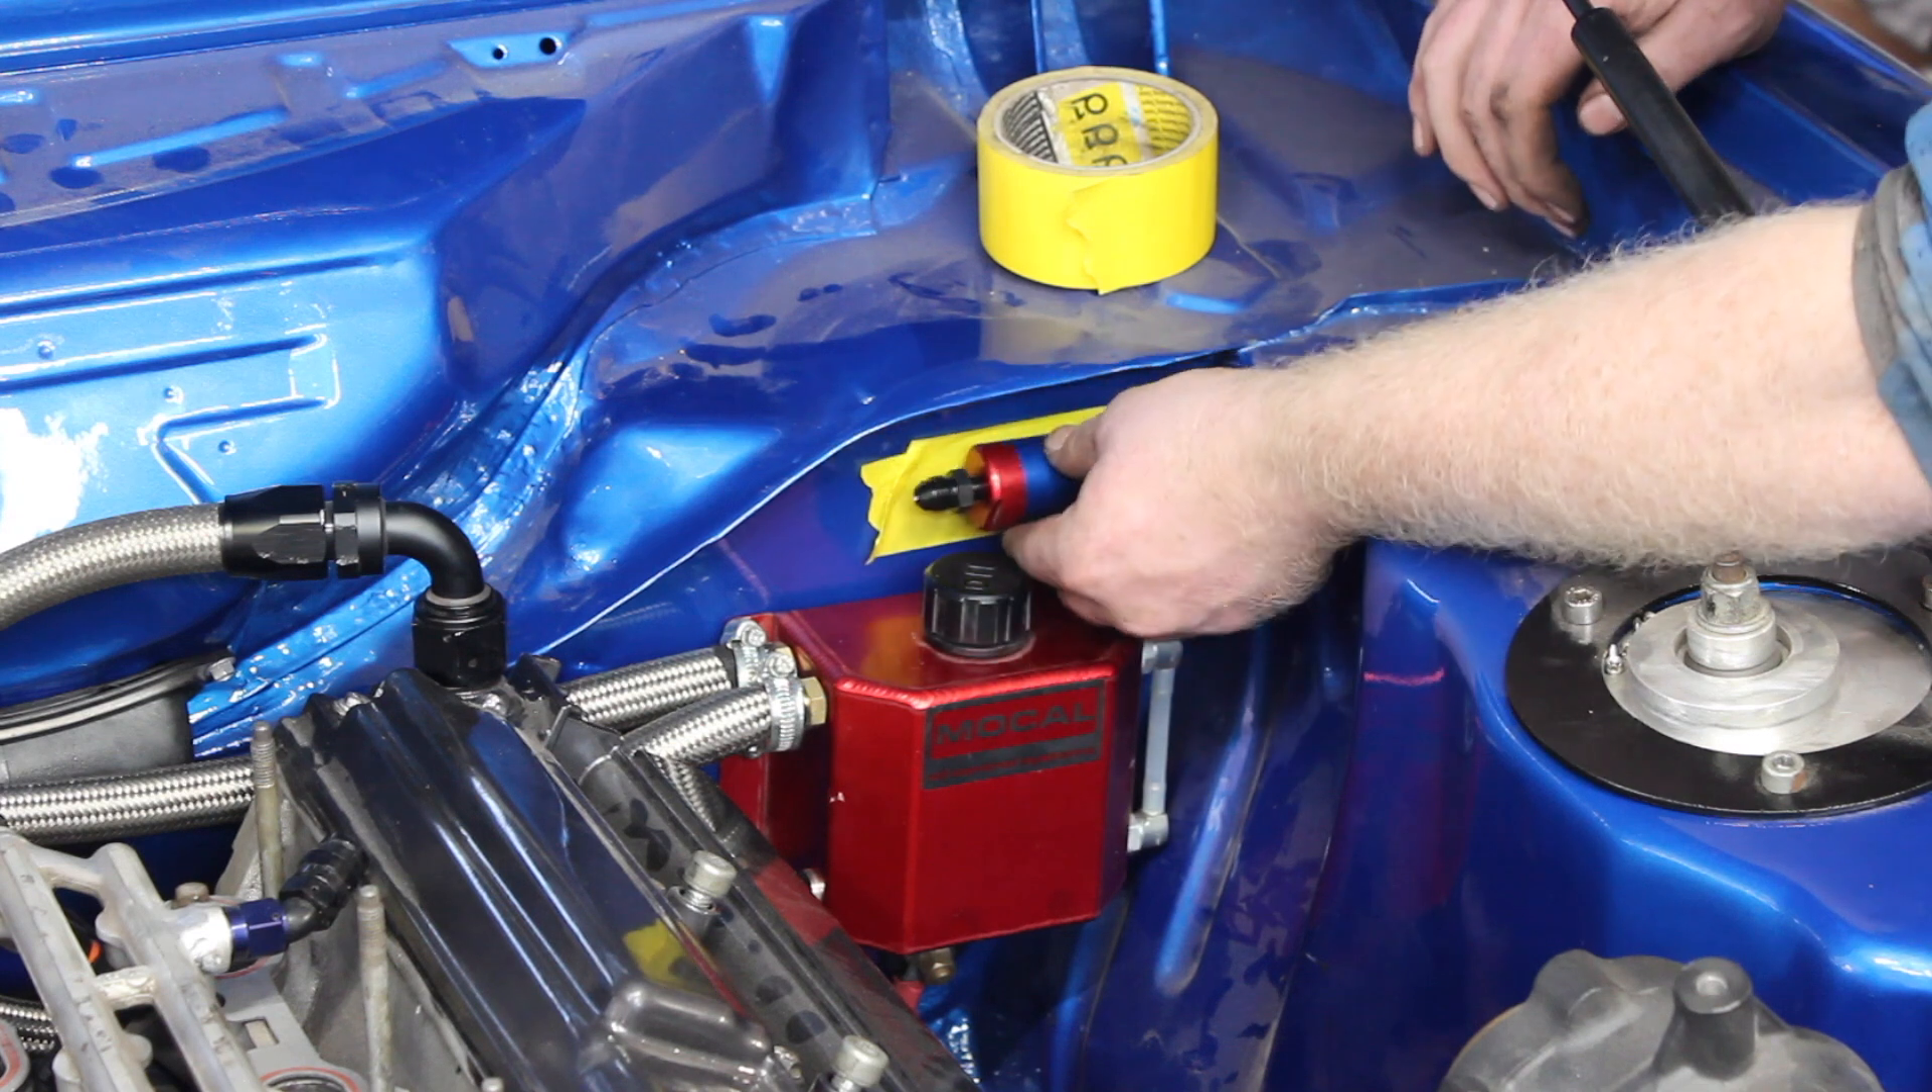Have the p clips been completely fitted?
No.